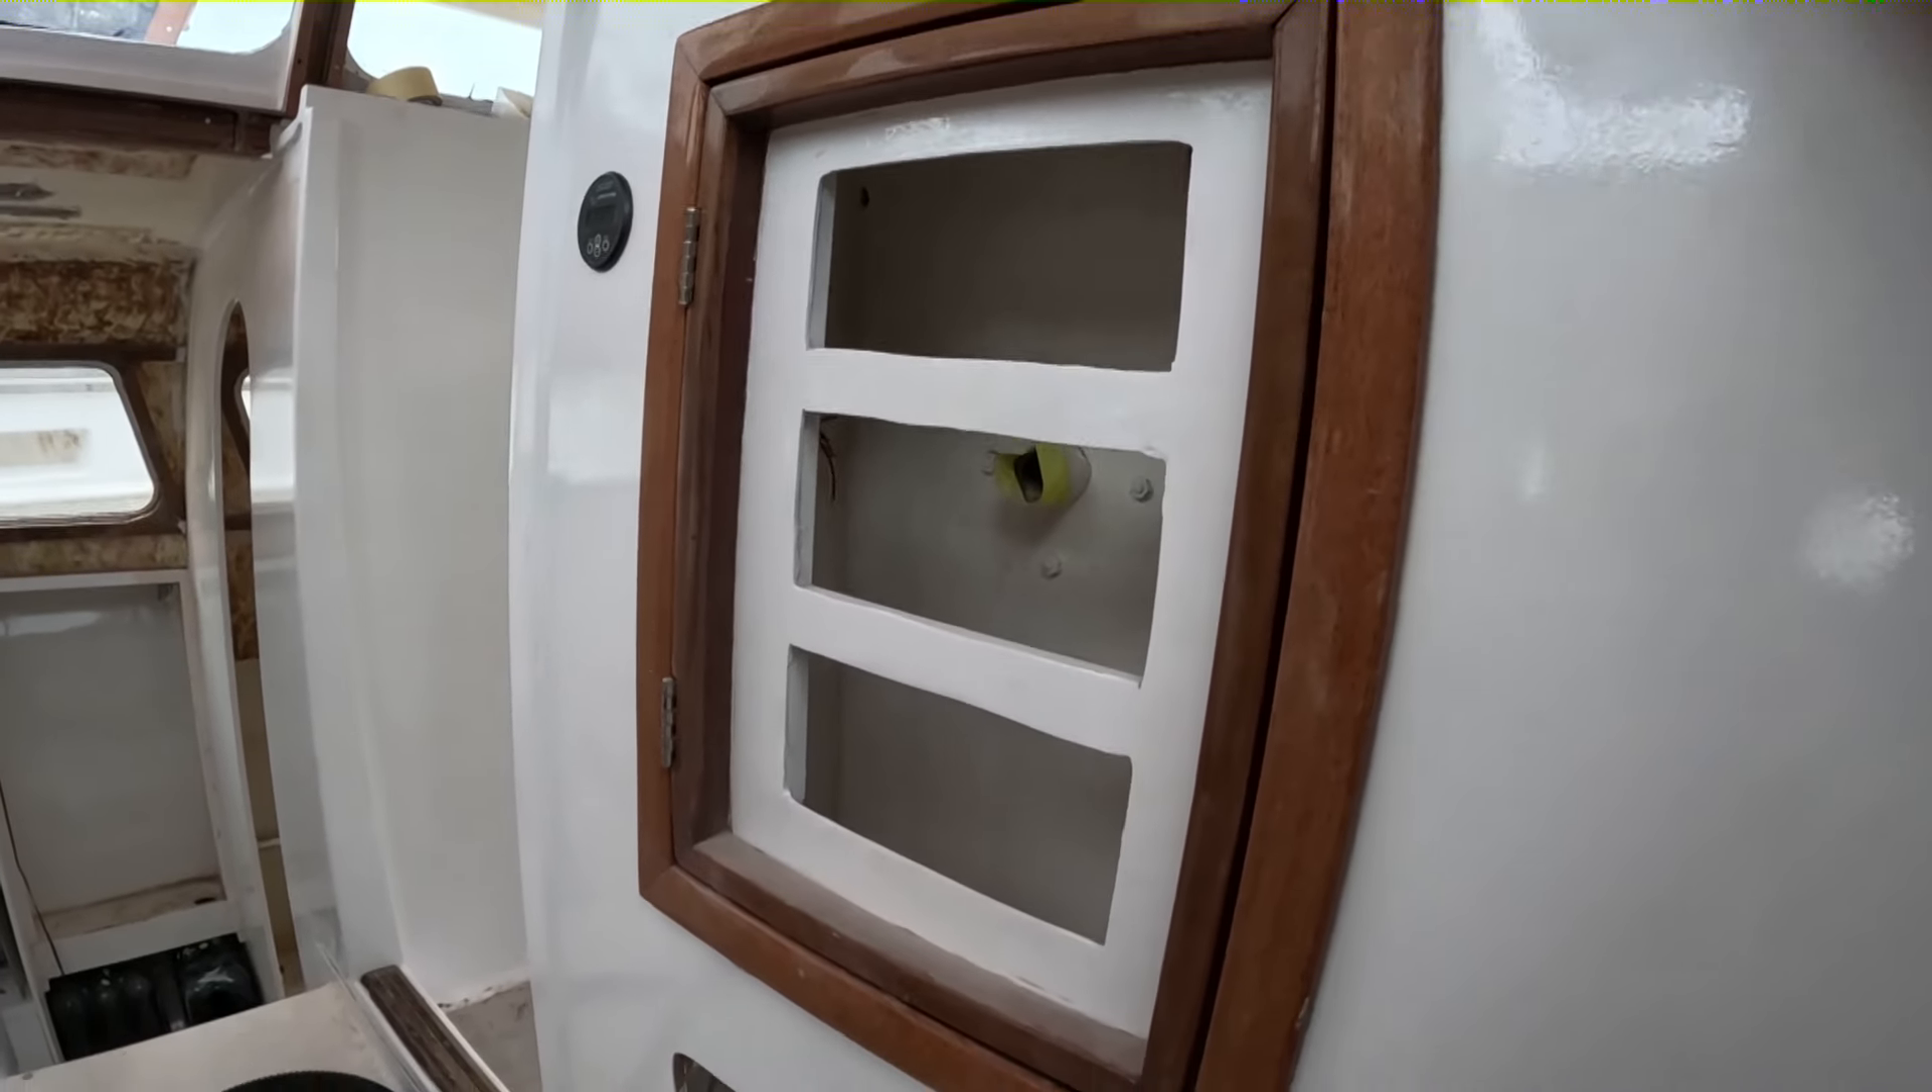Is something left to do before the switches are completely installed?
Yes.